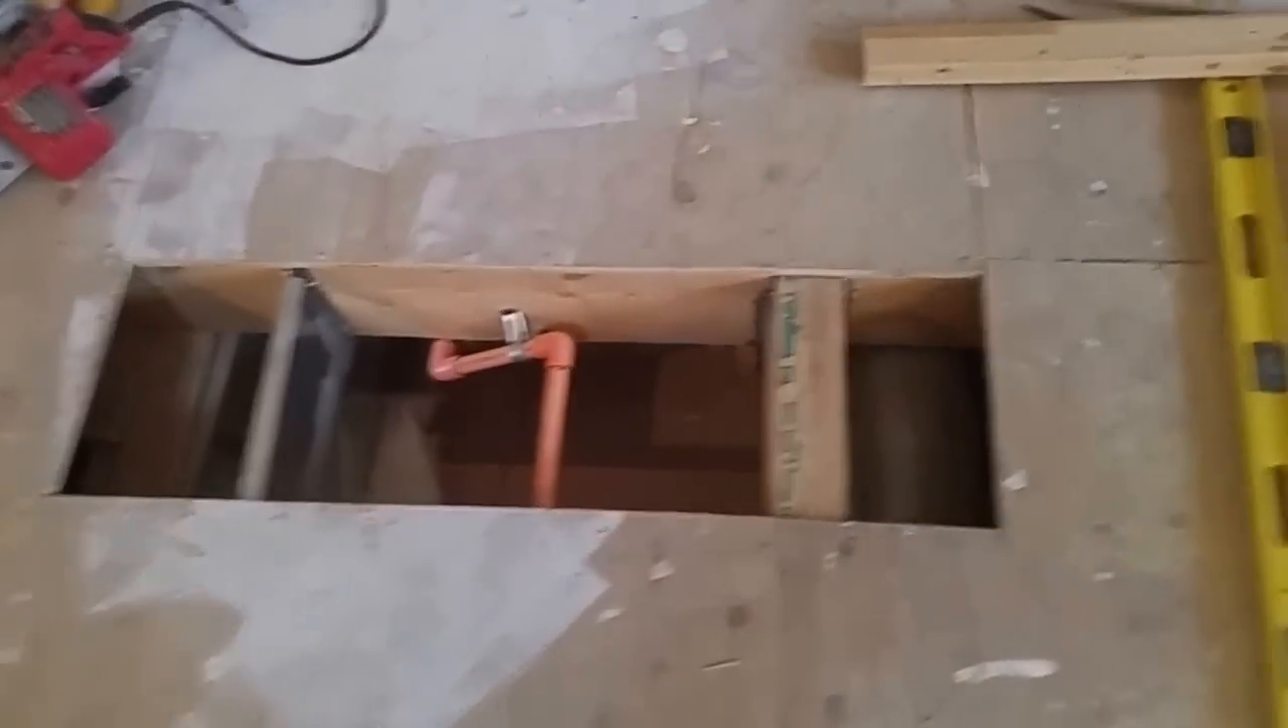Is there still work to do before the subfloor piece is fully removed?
No.